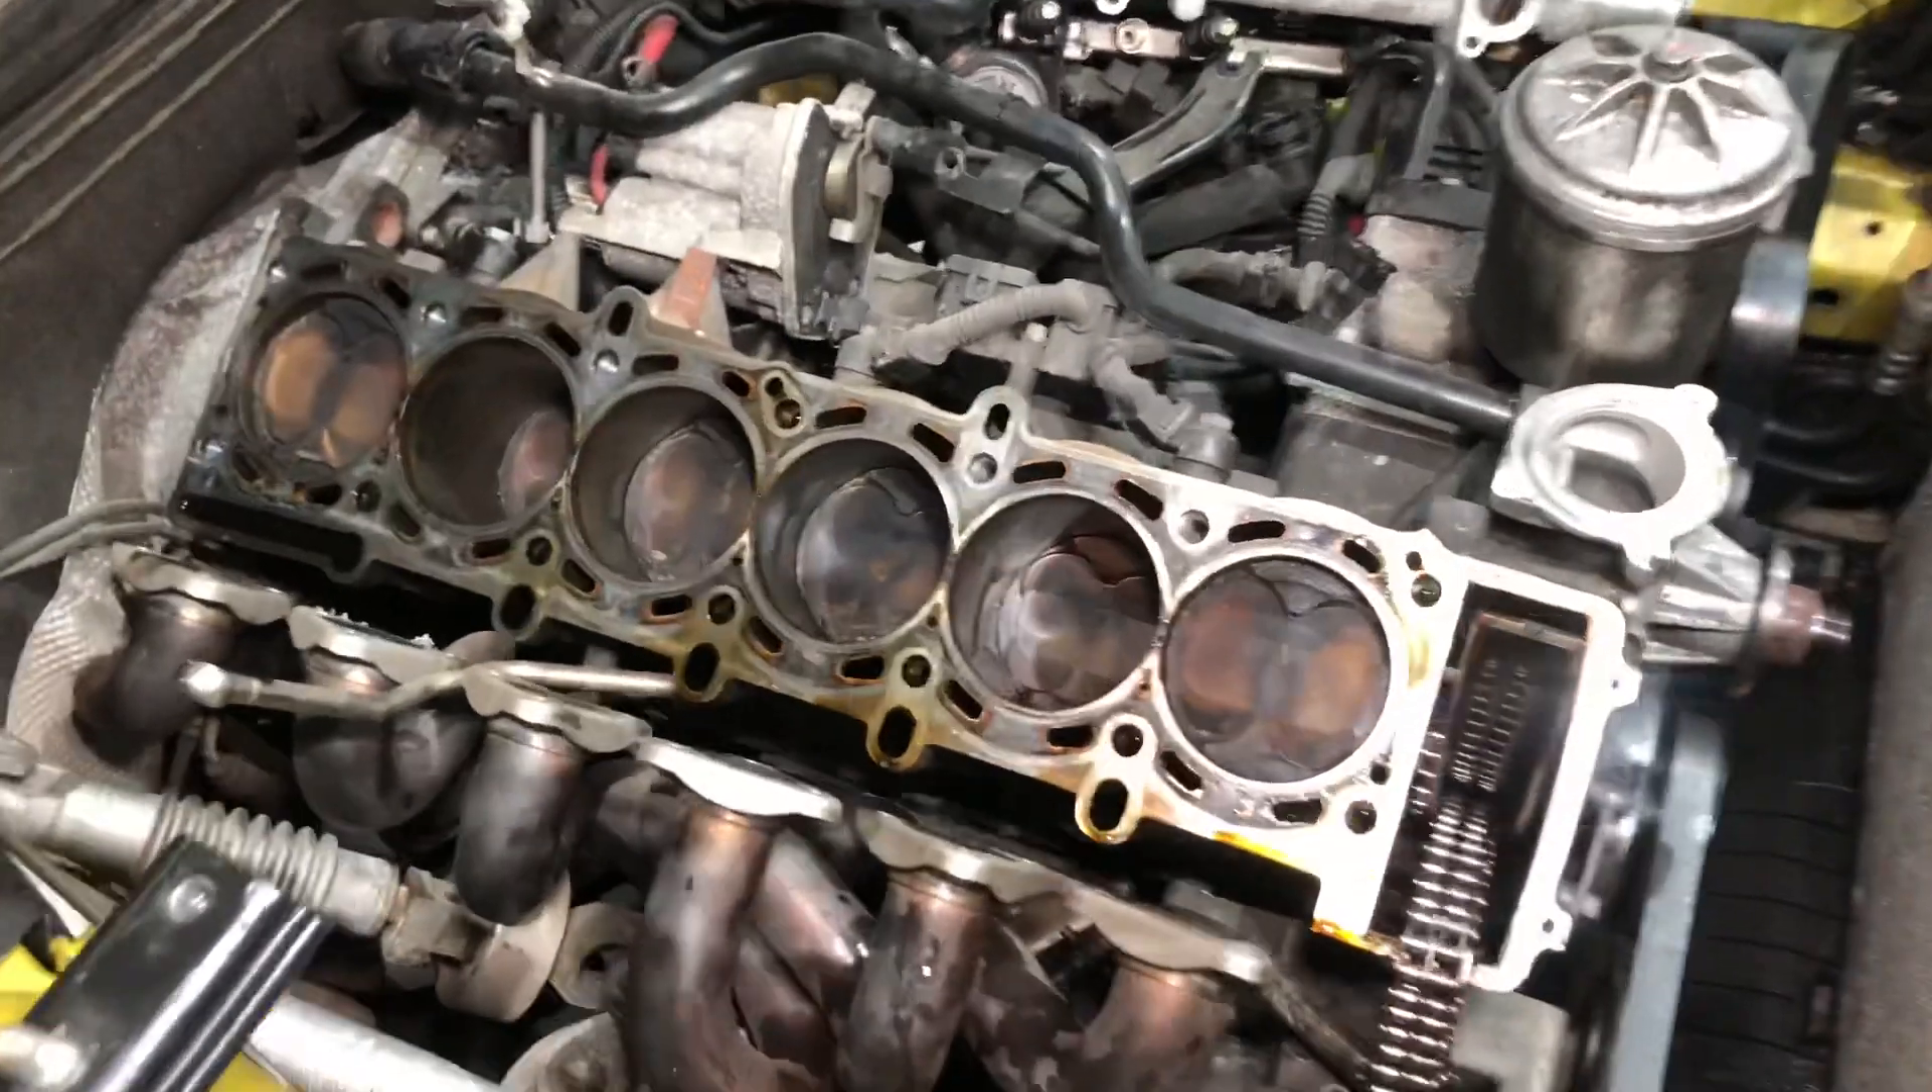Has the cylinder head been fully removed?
Yes.